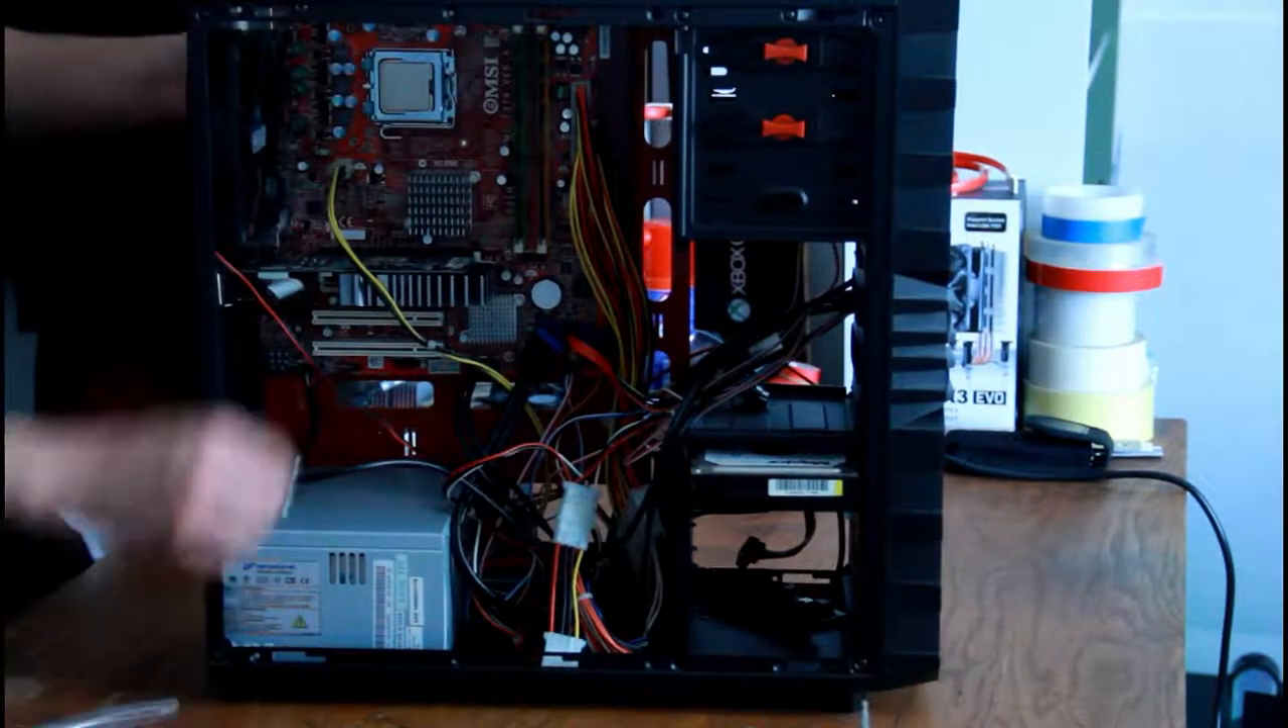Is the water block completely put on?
No.